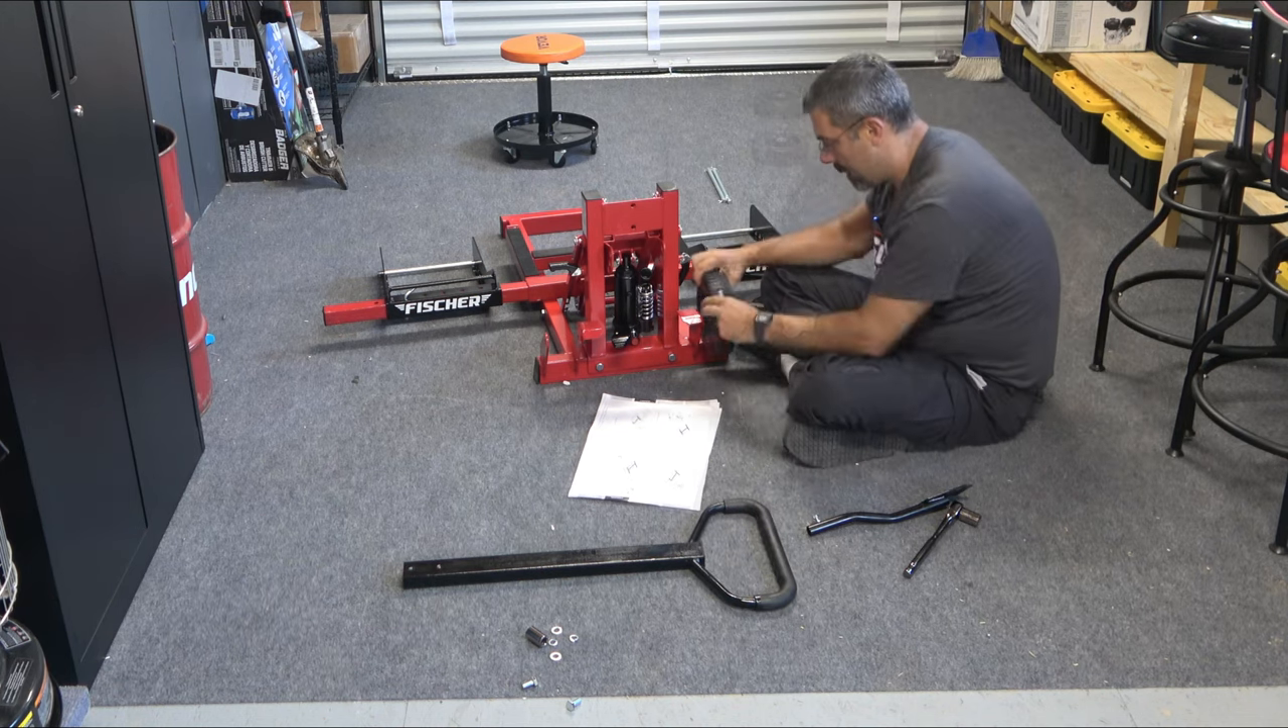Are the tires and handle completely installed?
No.